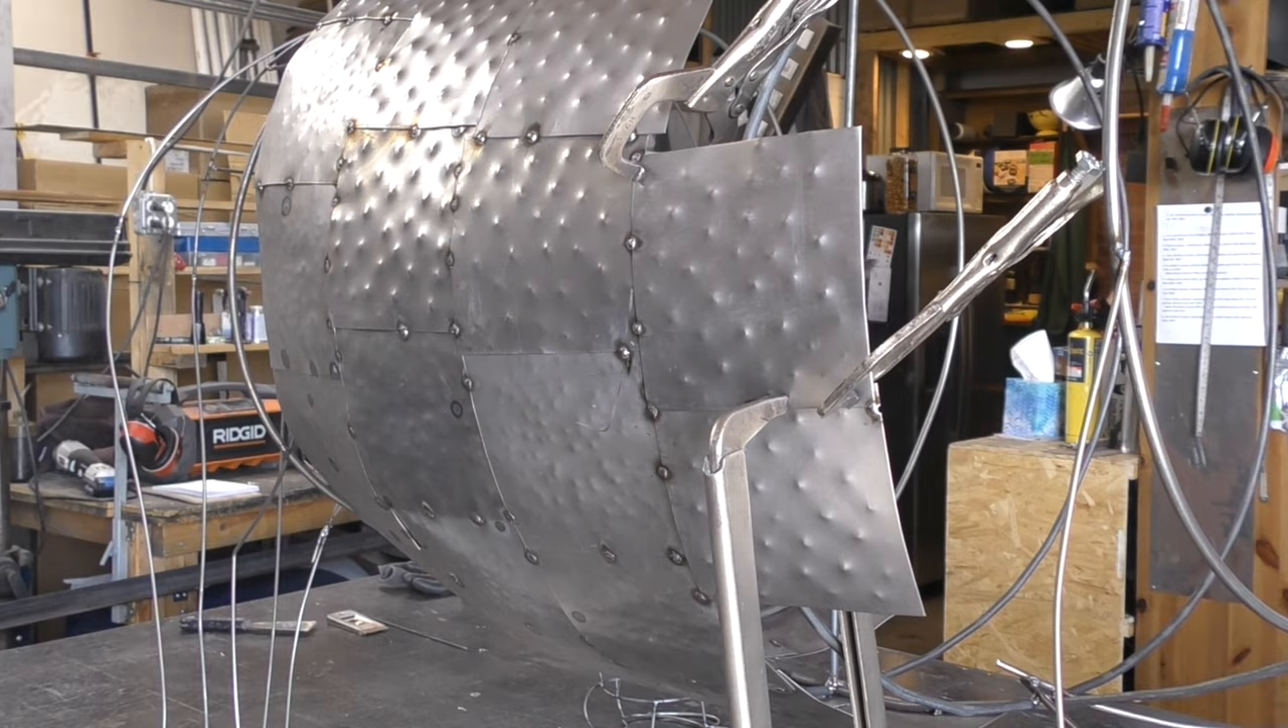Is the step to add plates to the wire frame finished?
No.